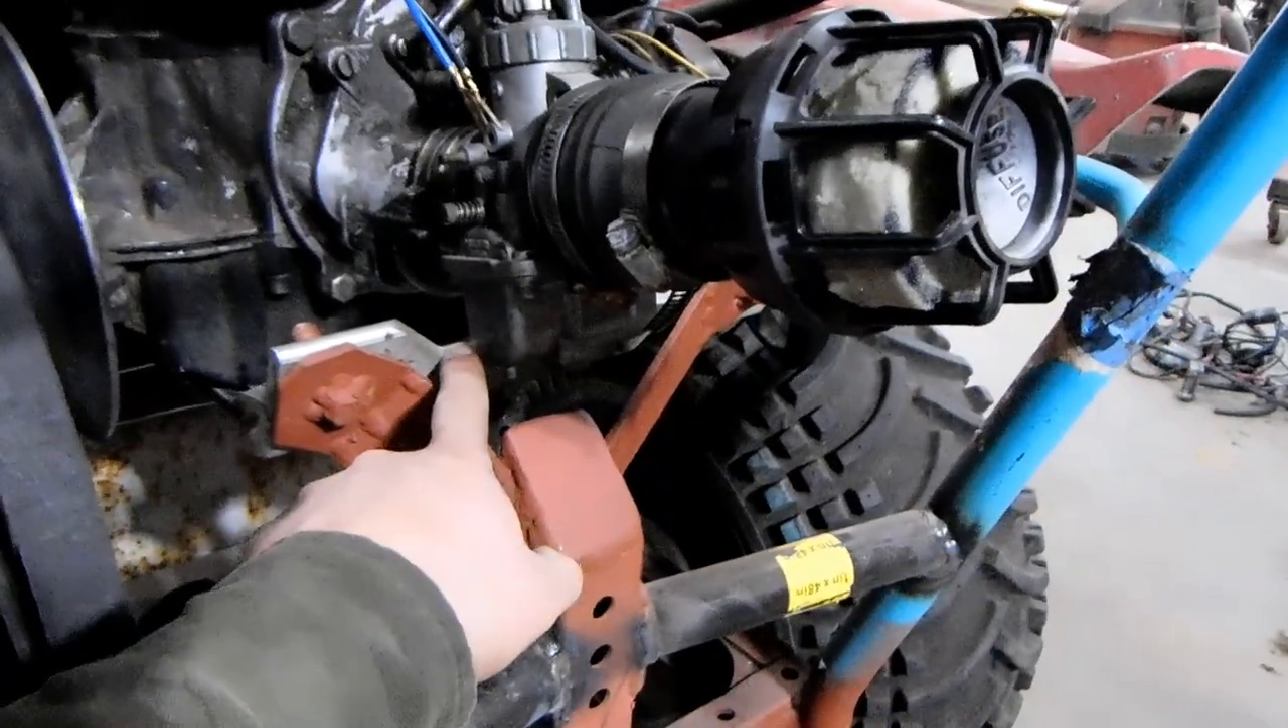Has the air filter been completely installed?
Yes.